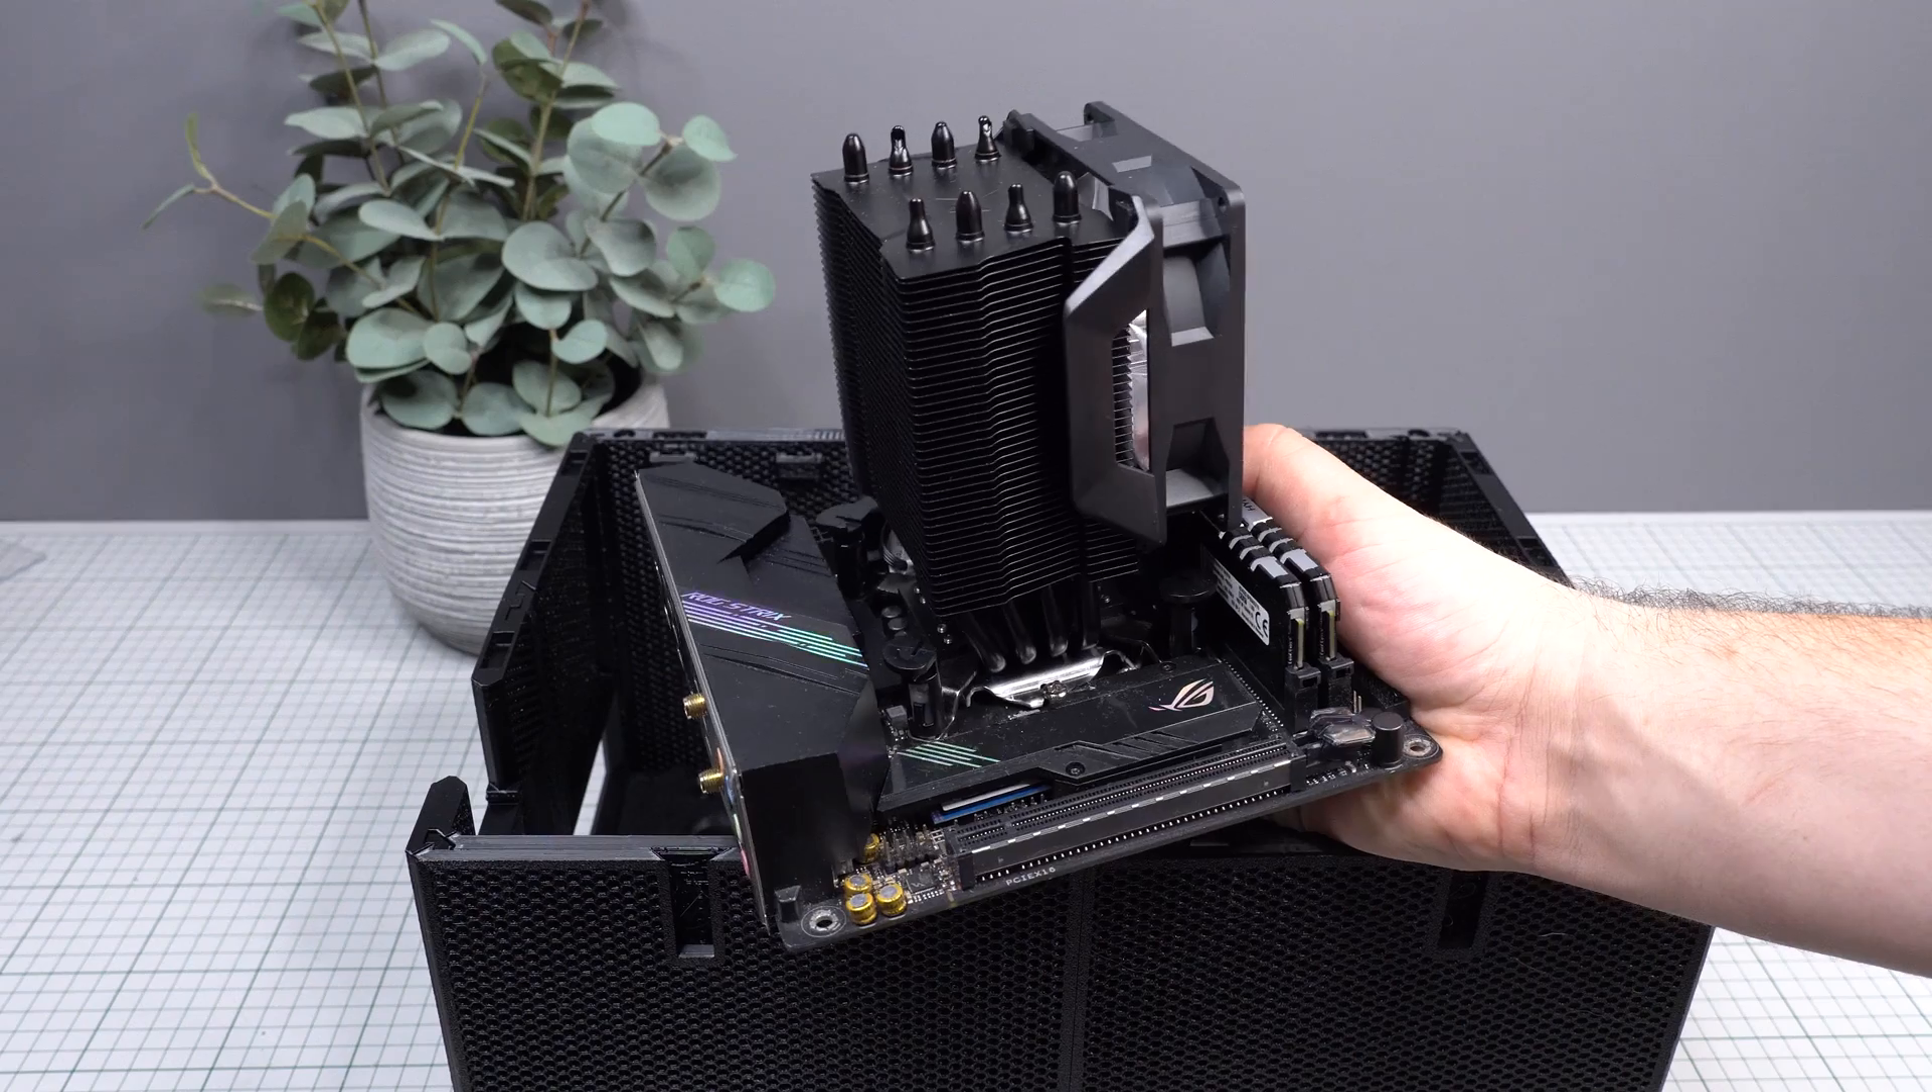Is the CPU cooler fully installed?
Yes.